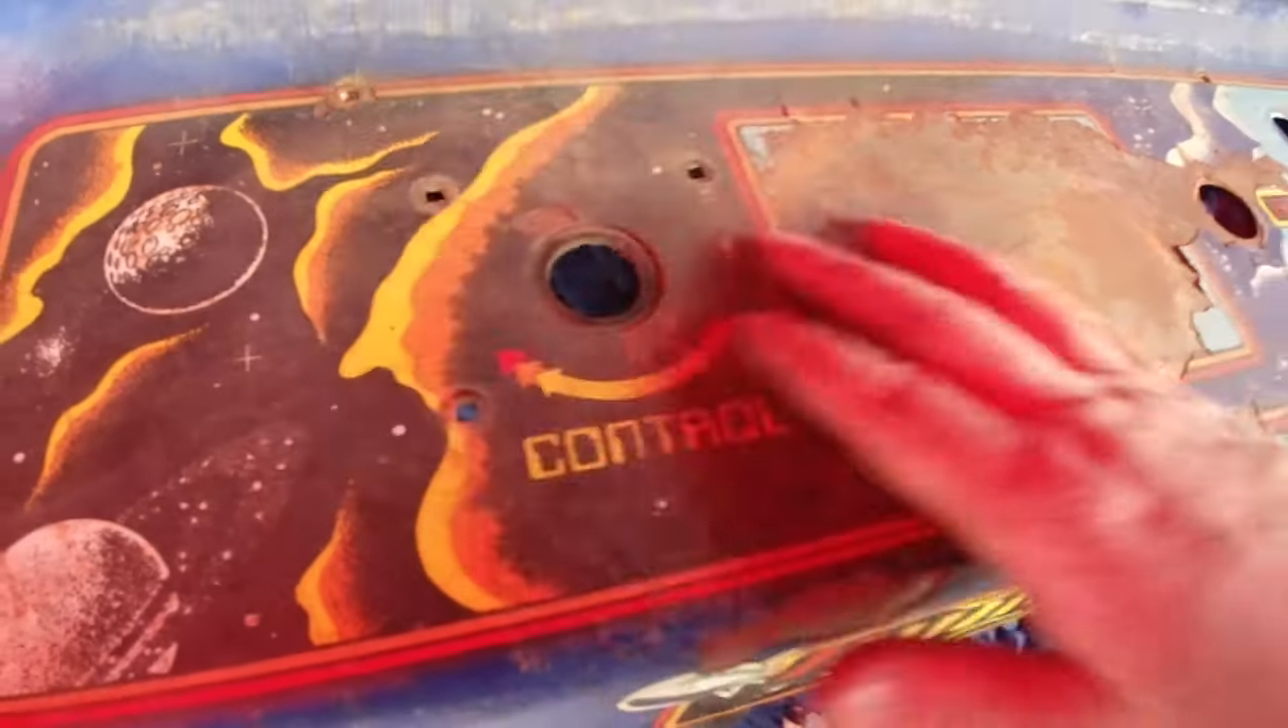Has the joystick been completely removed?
Yes.